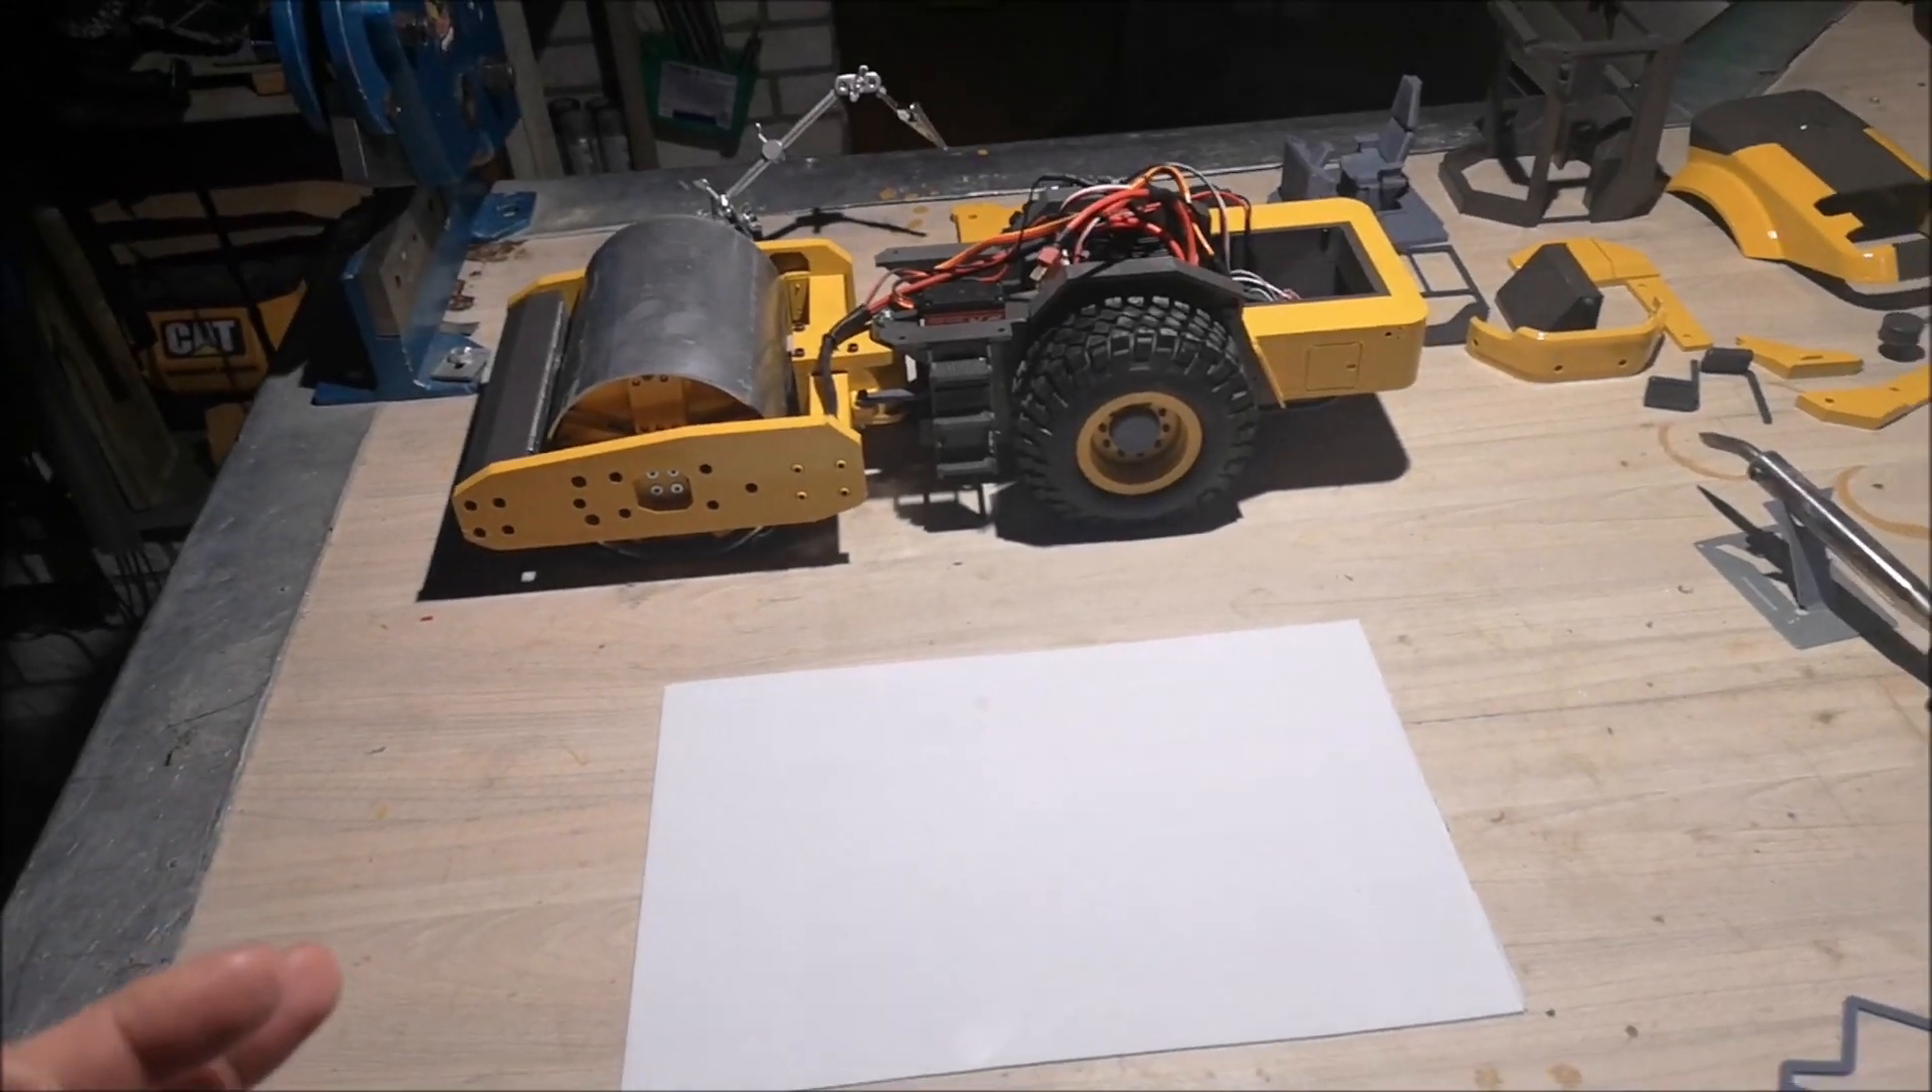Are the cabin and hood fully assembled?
No.